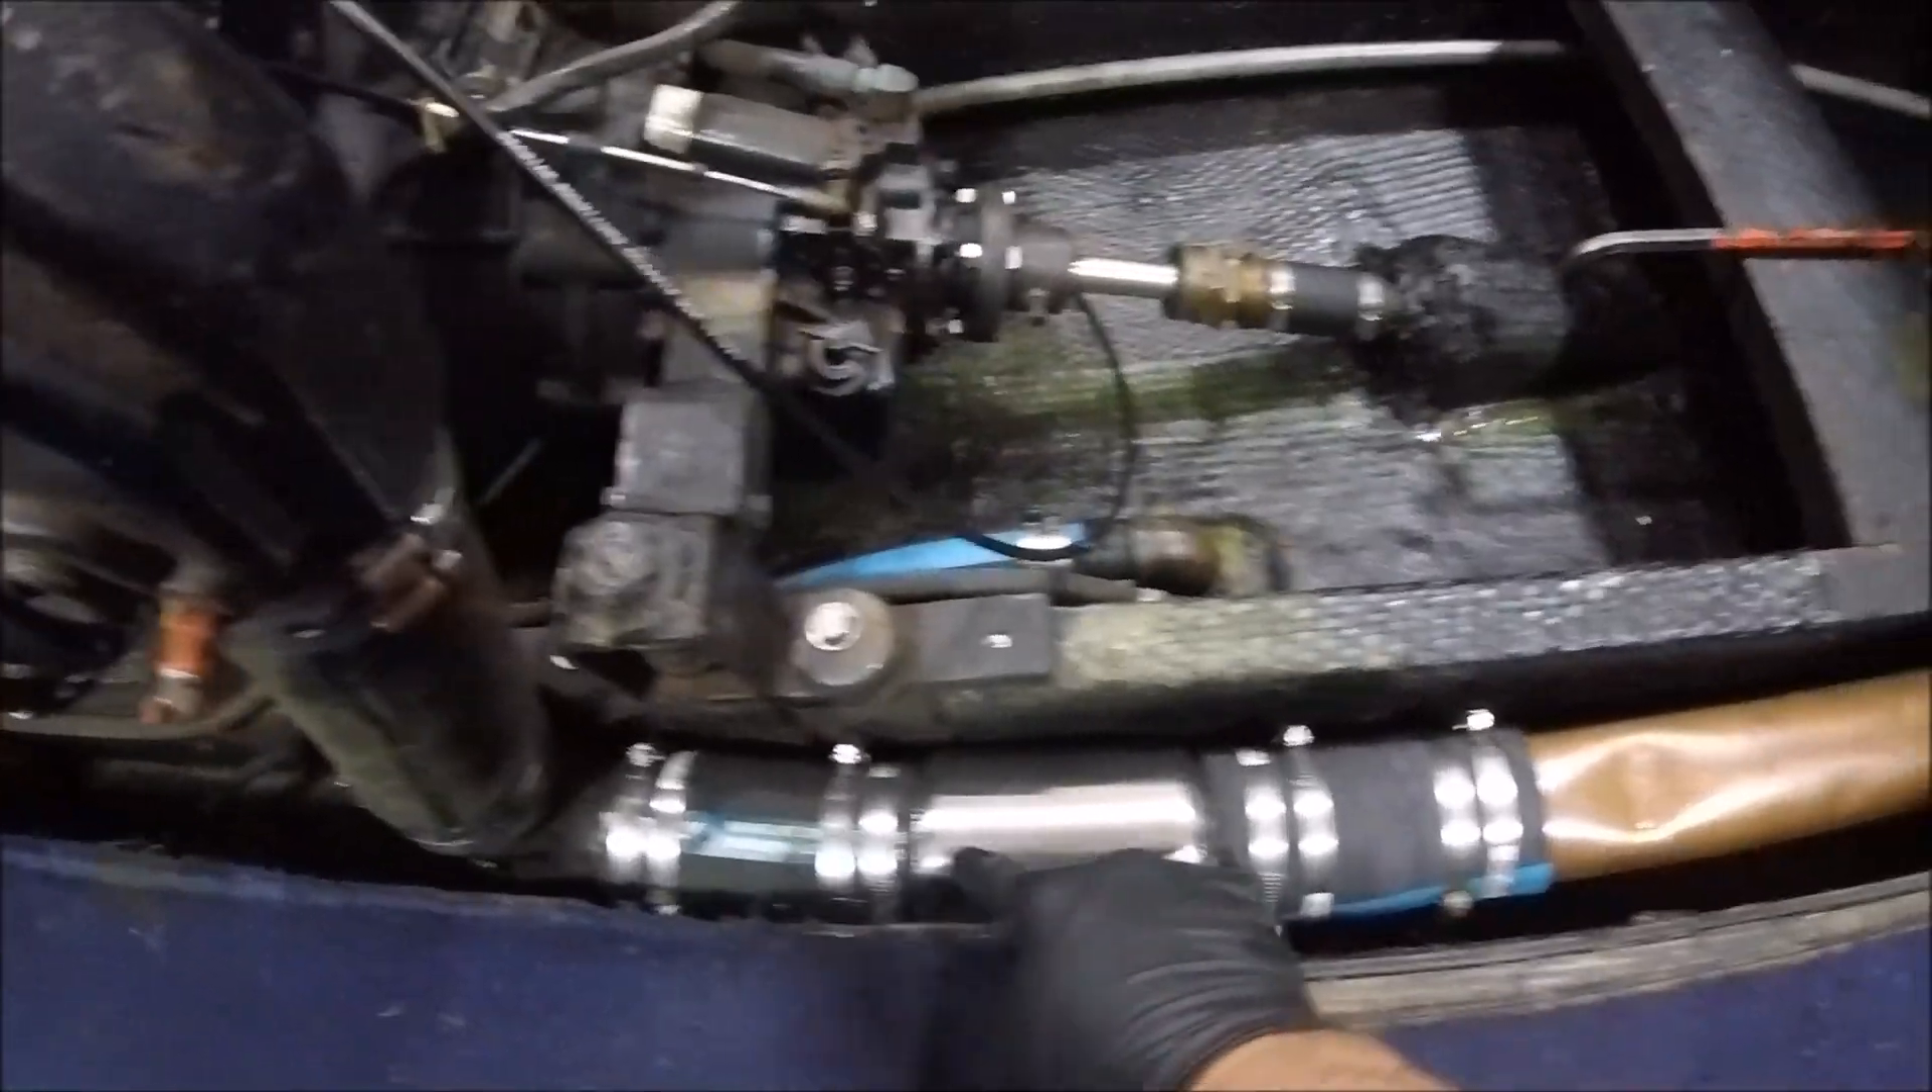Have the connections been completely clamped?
Yes.